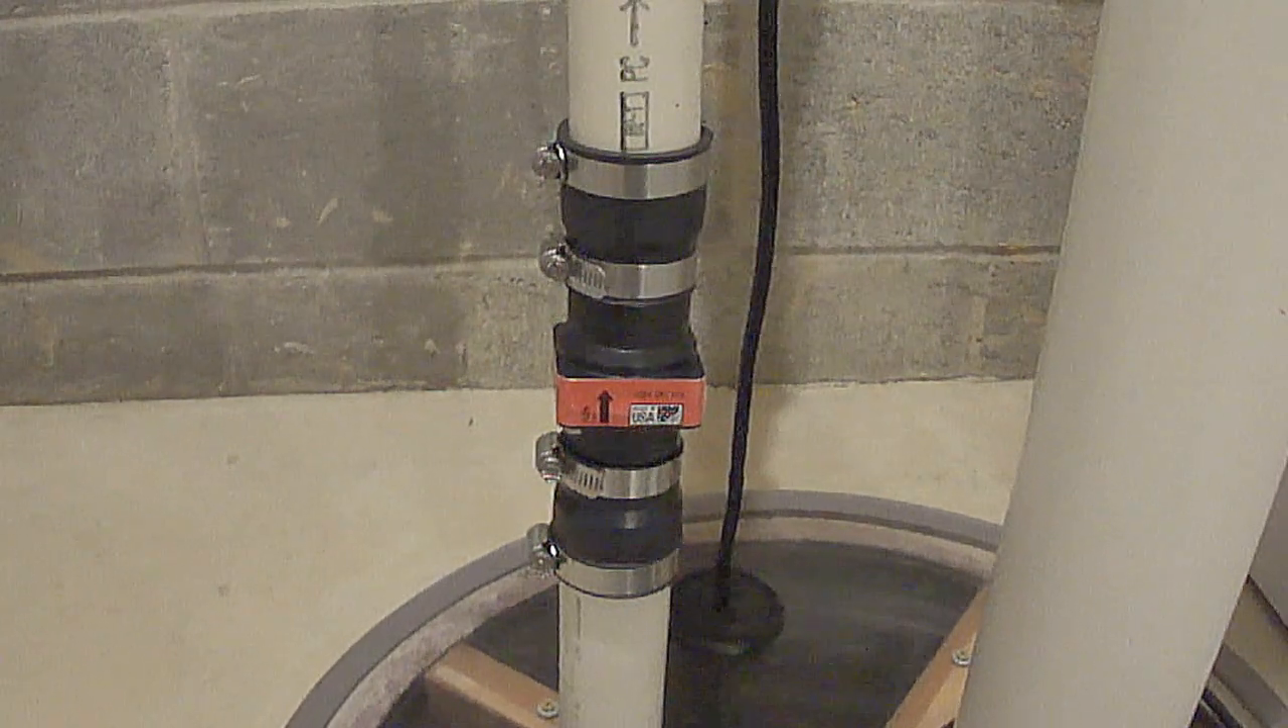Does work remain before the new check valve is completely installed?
No.